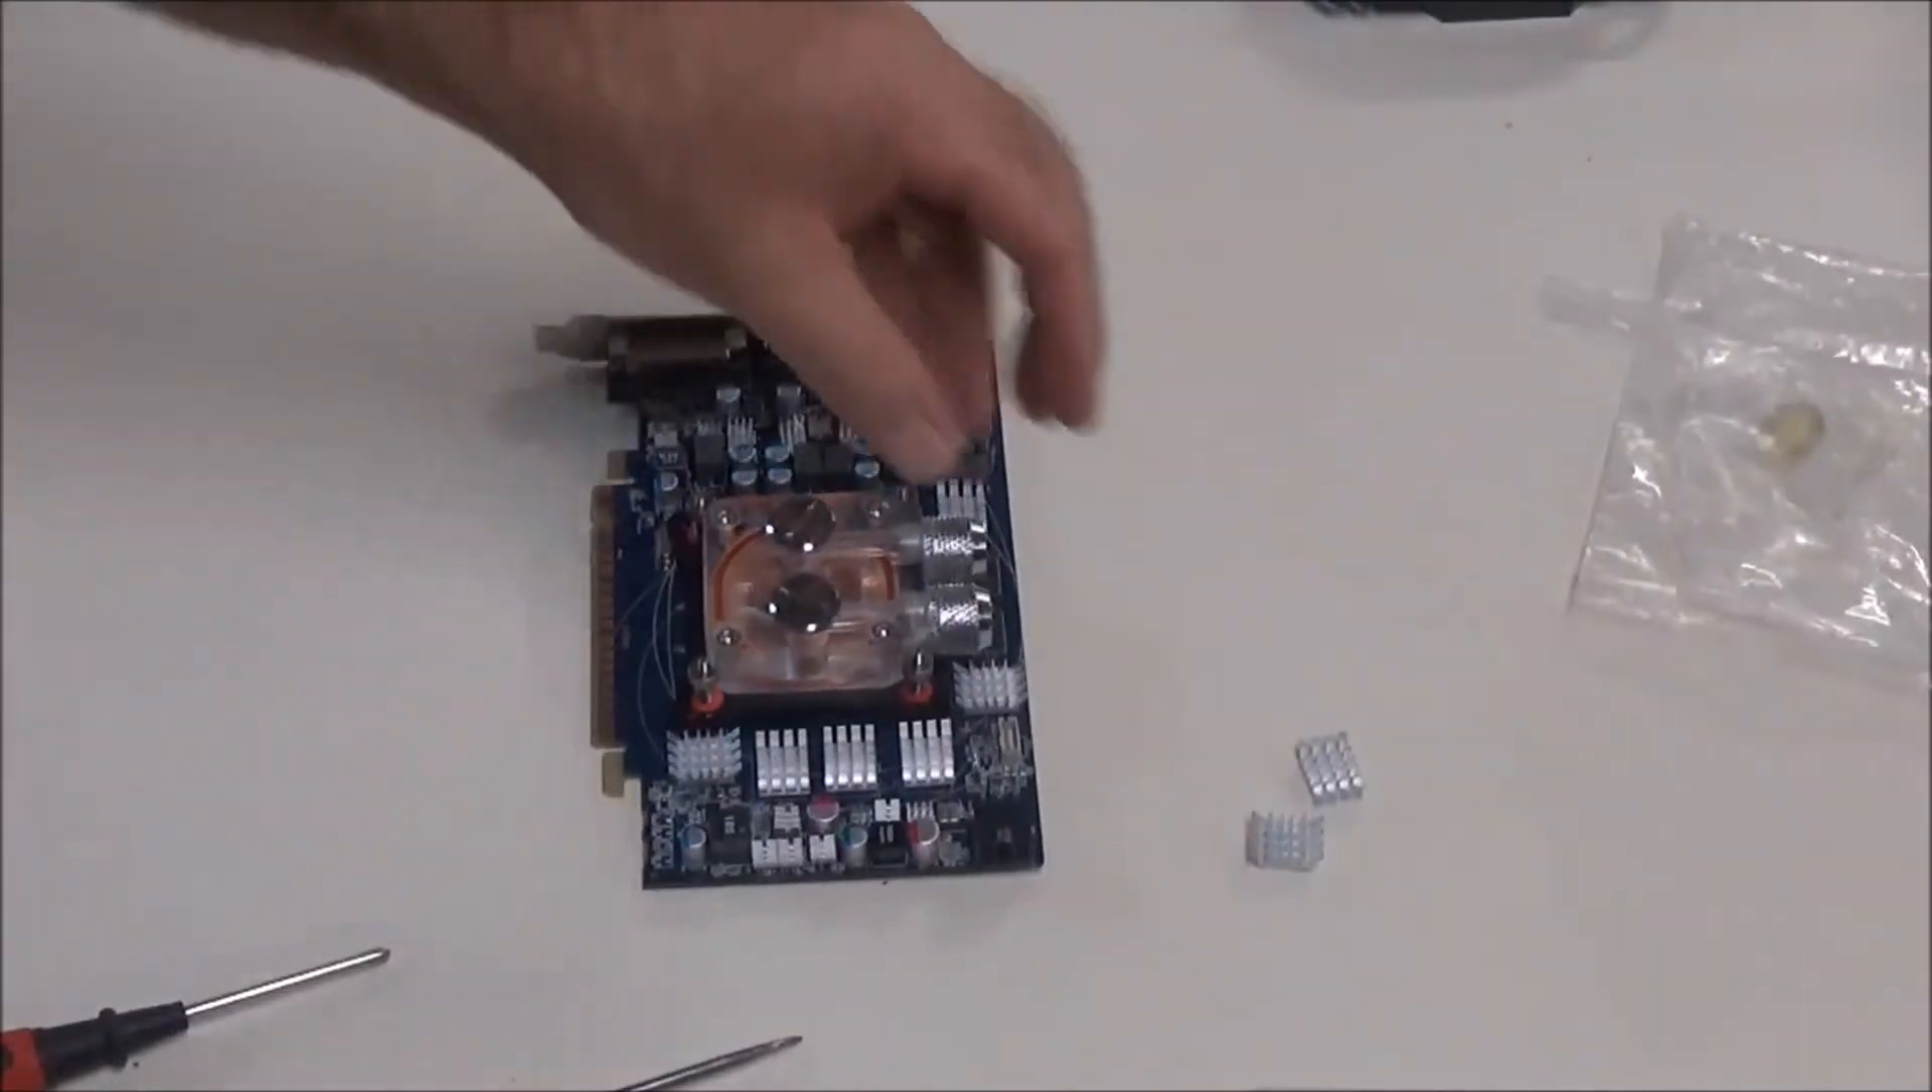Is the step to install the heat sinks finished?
No.